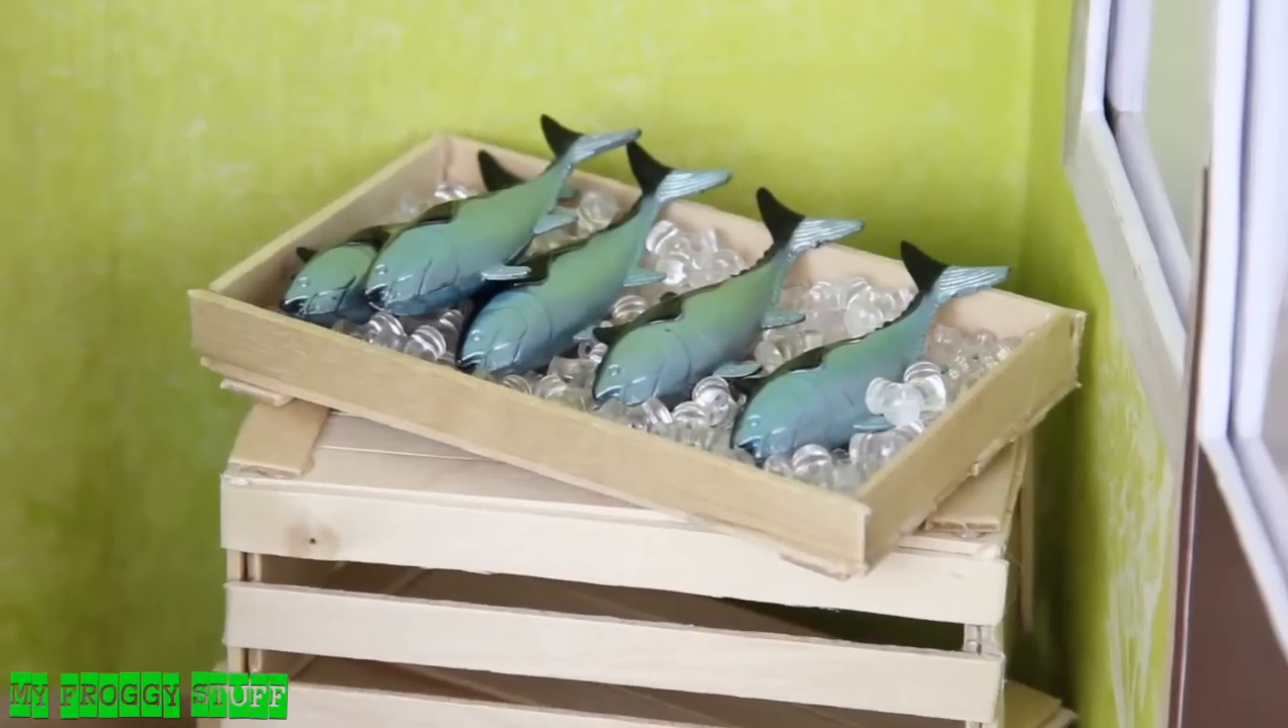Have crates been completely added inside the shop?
Yes.